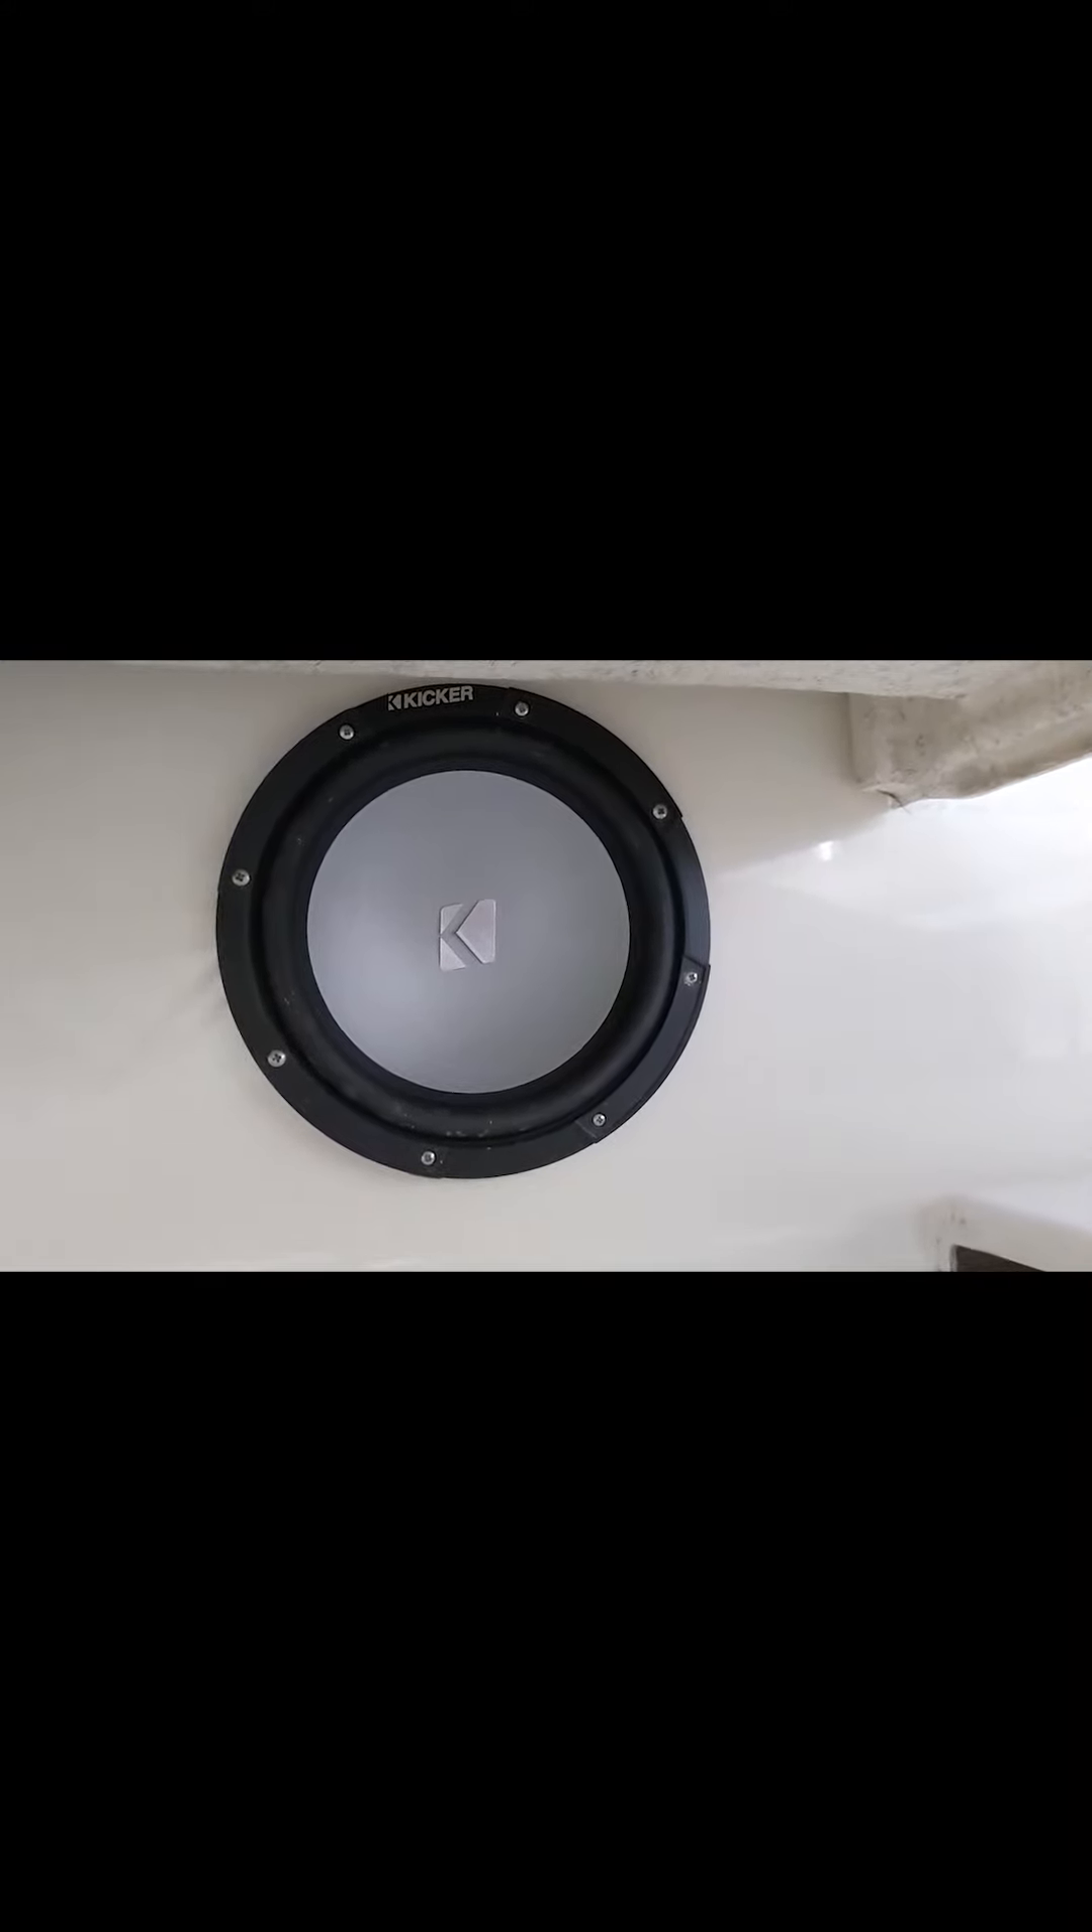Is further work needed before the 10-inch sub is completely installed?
No.